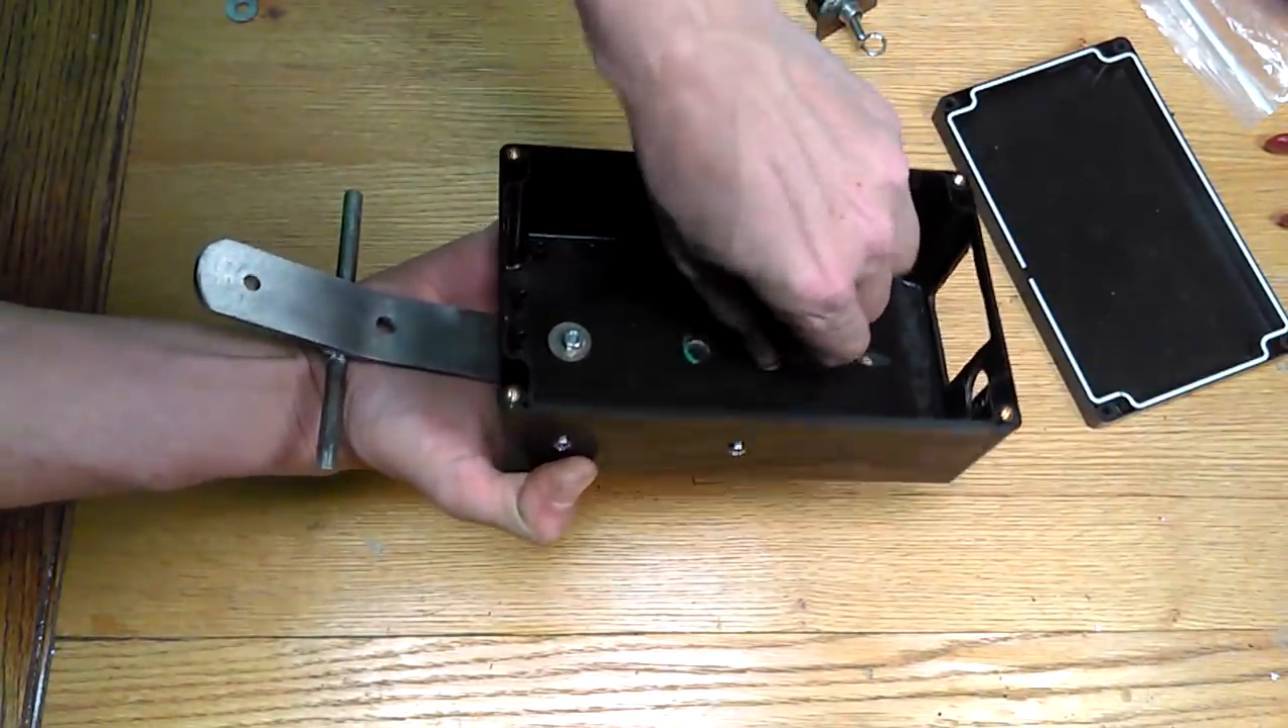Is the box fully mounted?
No.